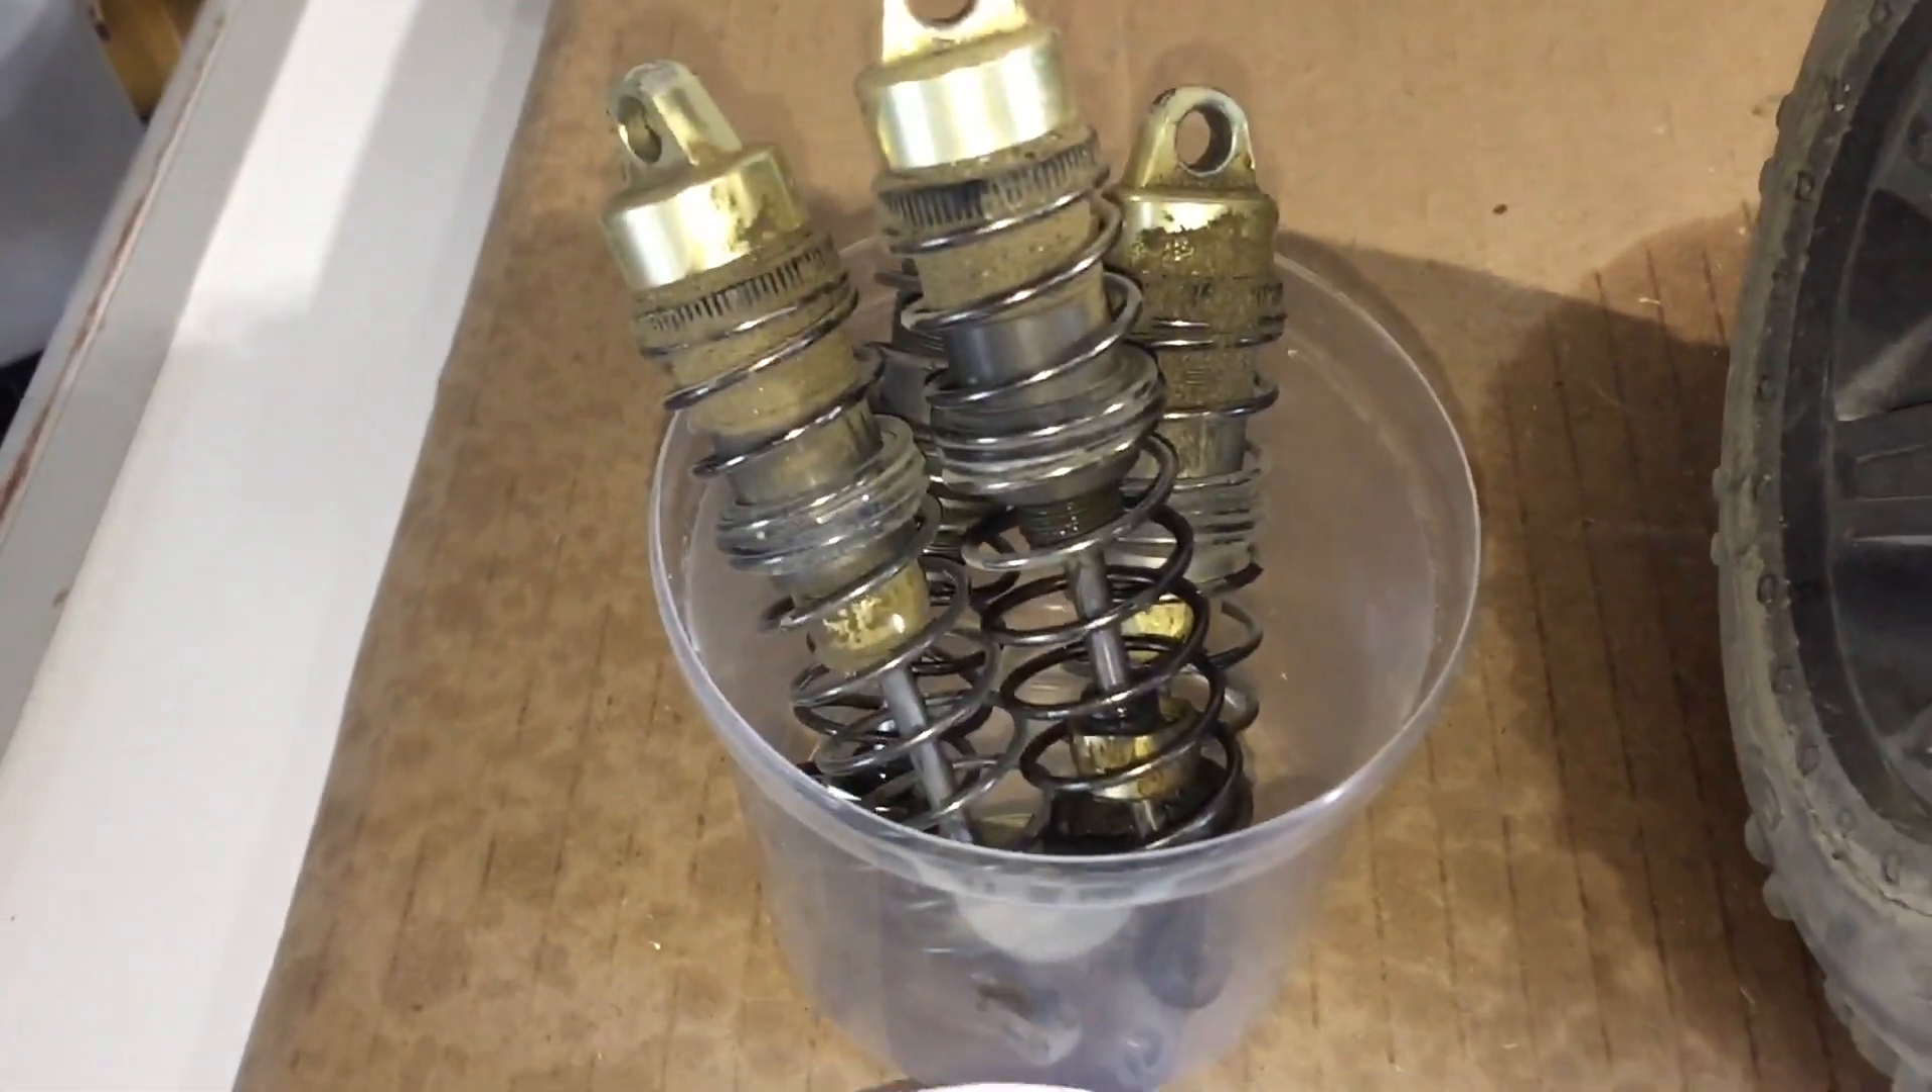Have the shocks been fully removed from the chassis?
Yes.